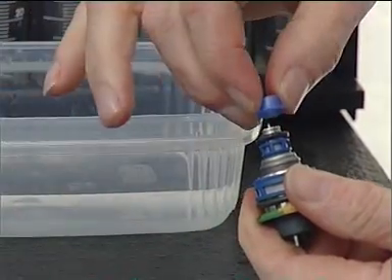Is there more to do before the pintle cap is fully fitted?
Yes.